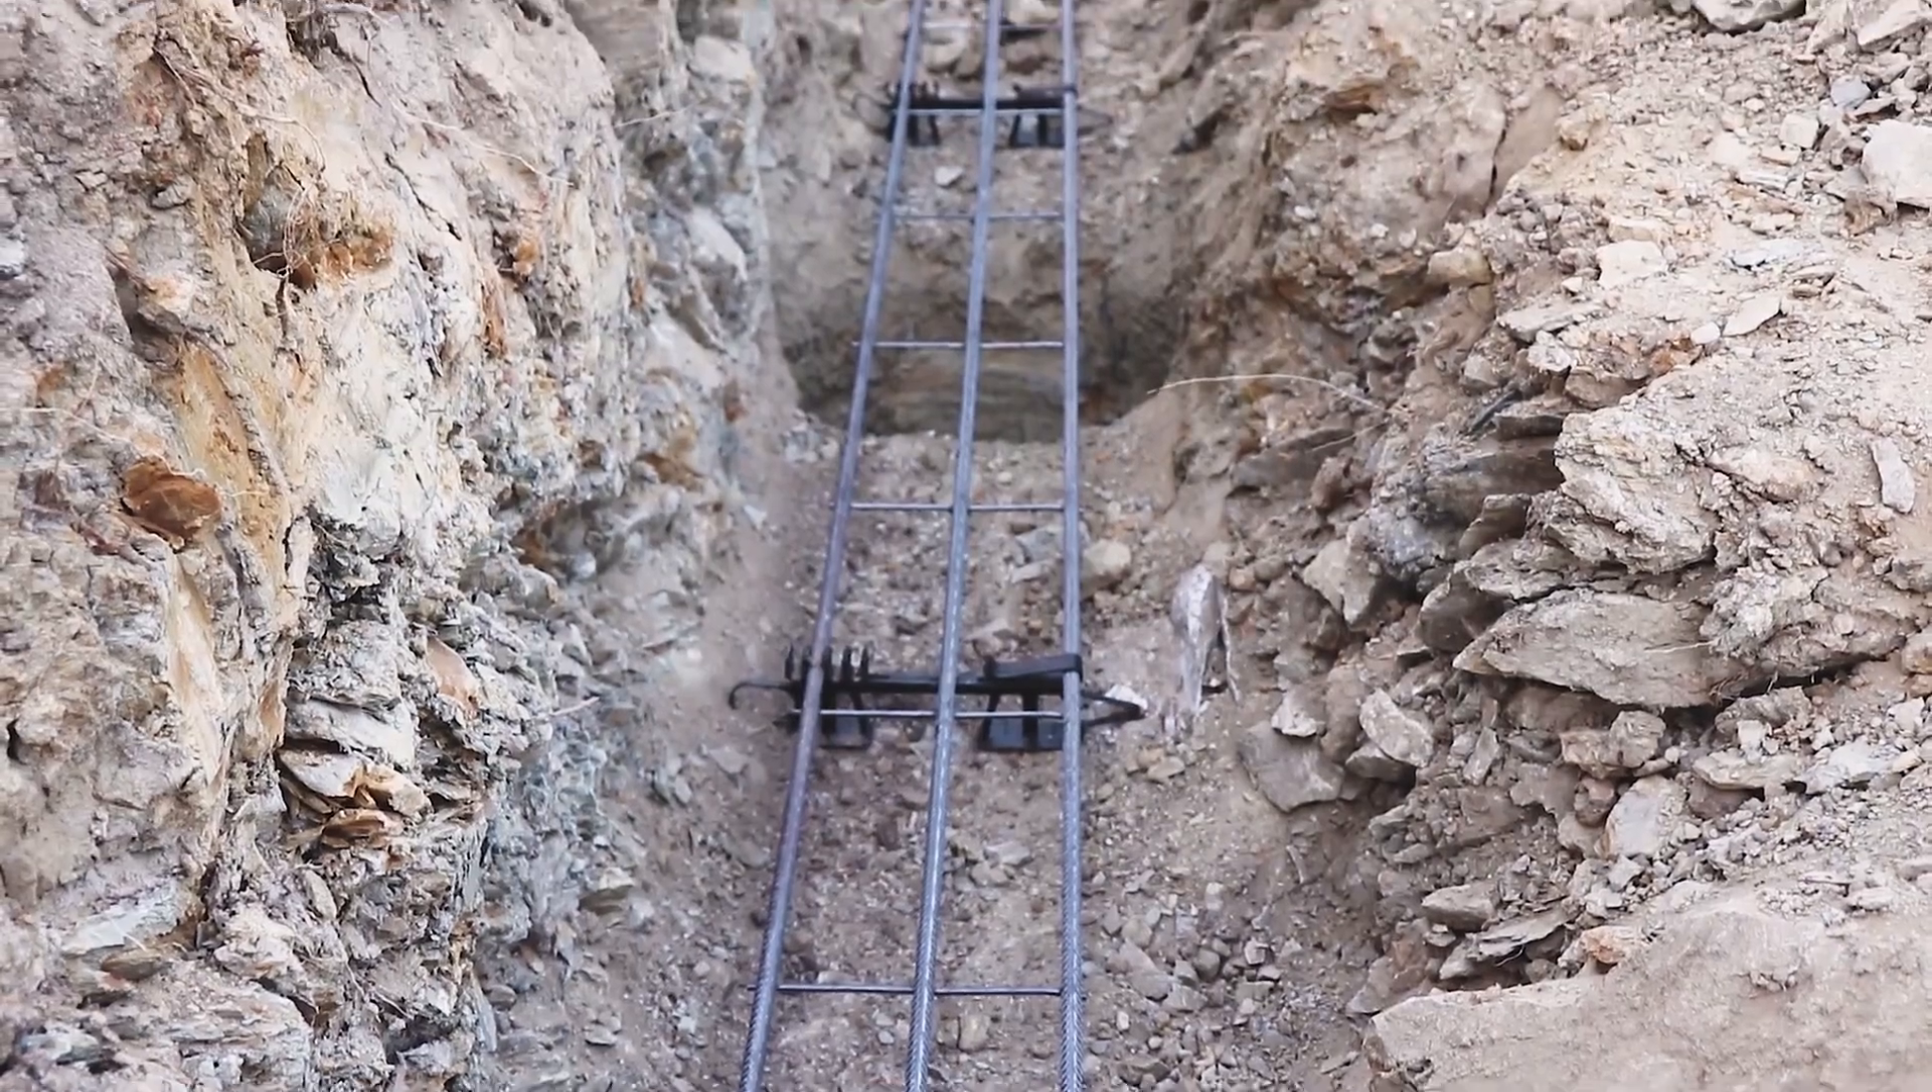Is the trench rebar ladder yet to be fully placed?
No.